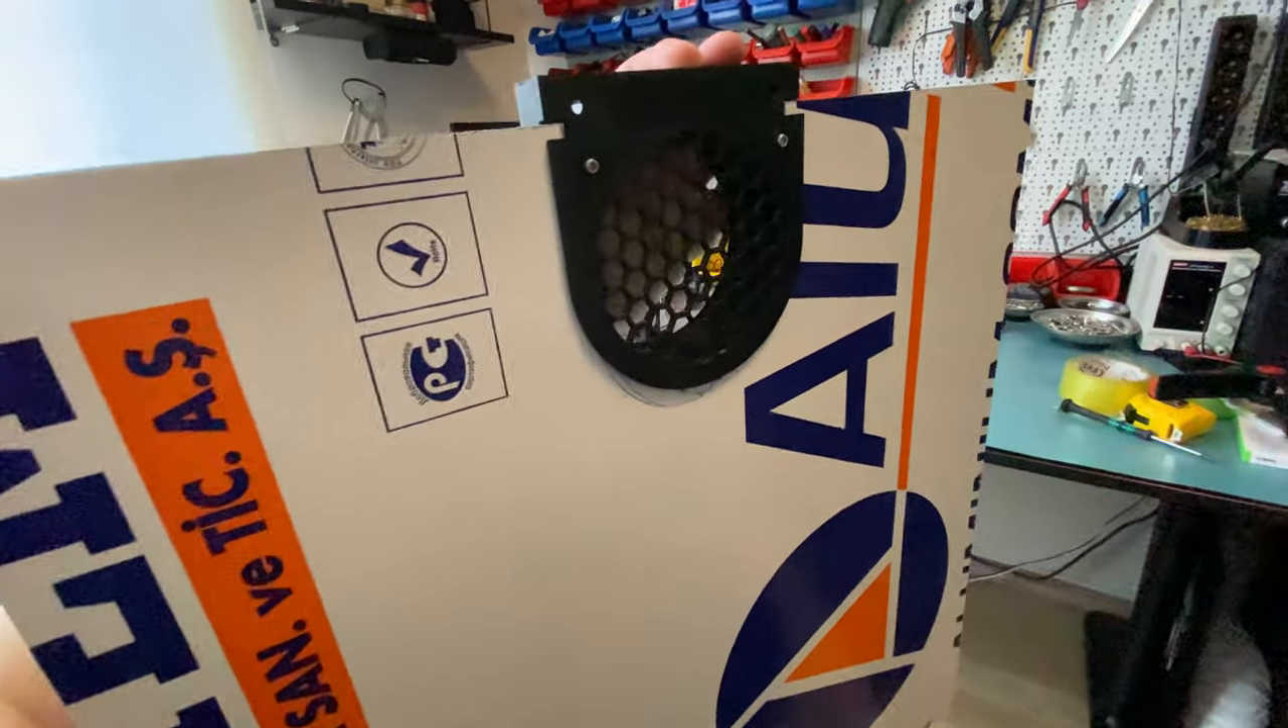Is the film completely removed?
No.